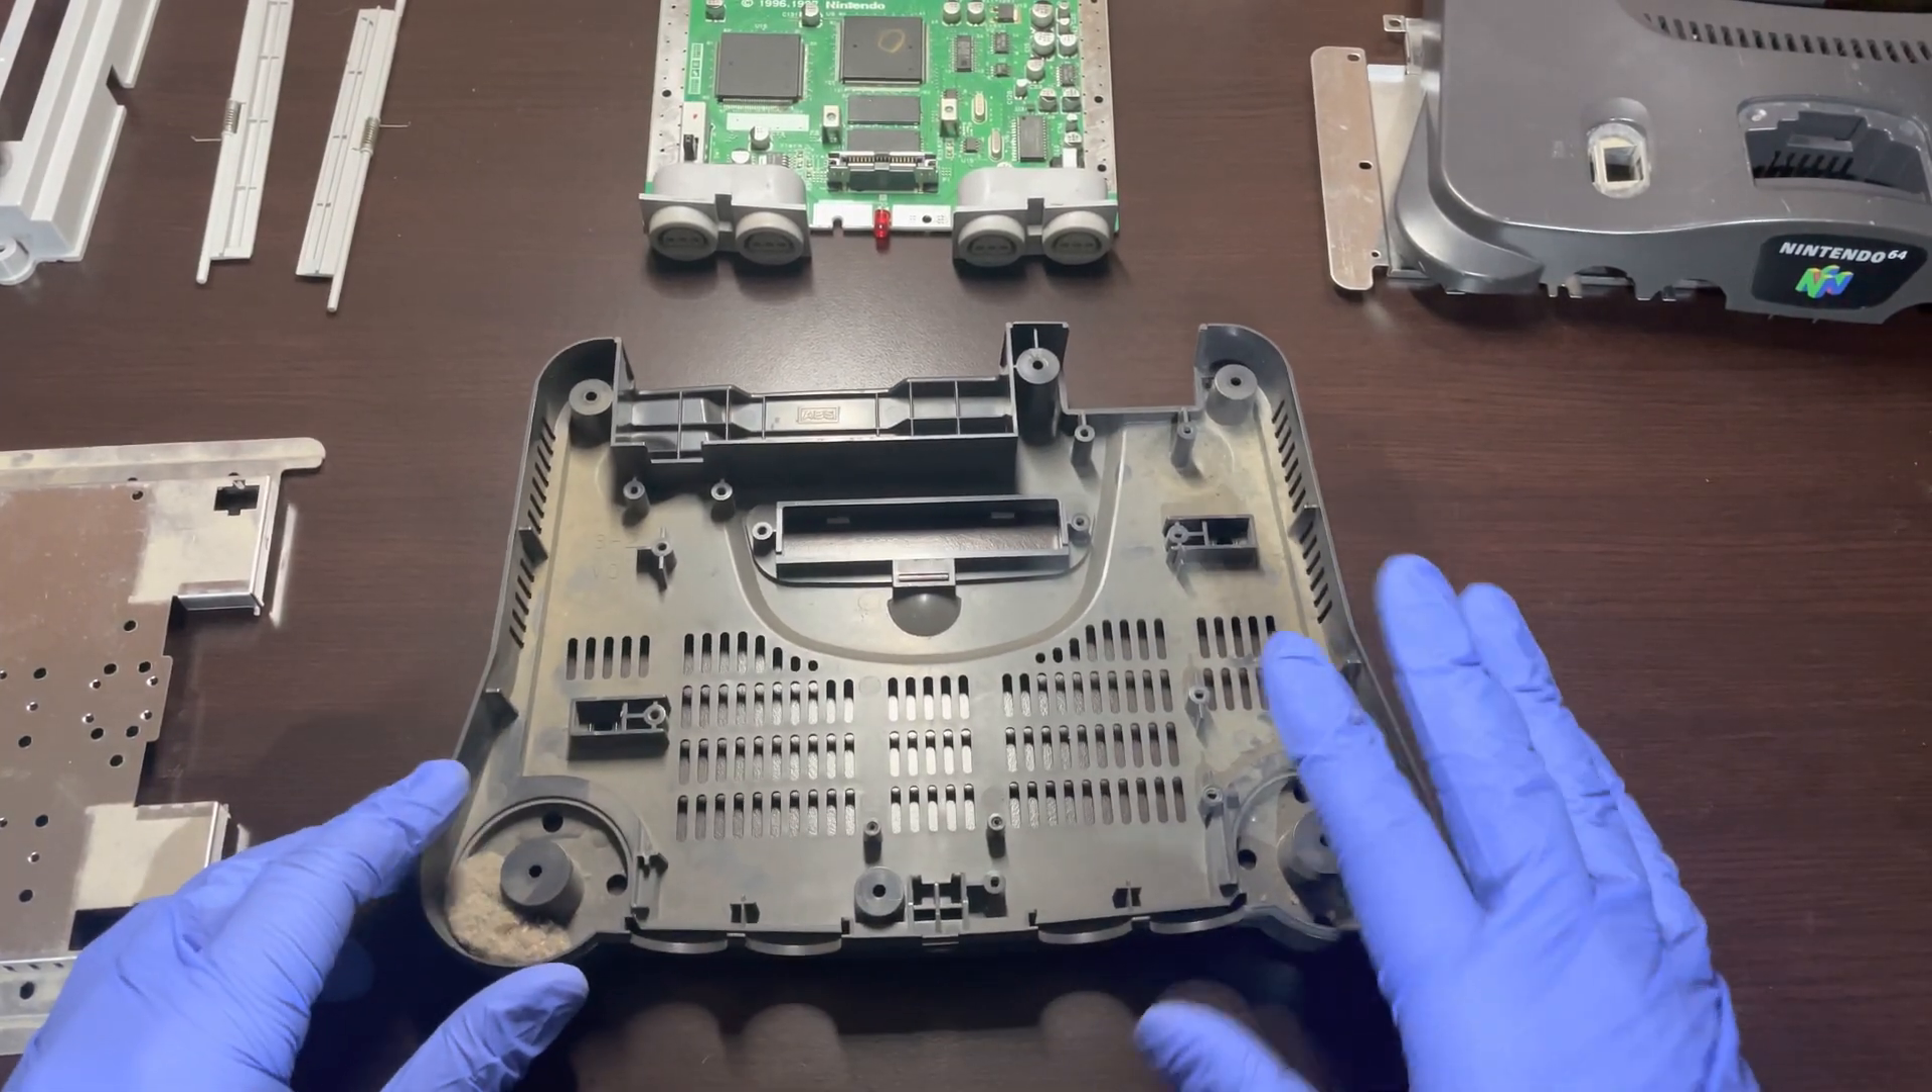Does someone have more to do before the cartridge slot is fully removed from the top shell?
No.